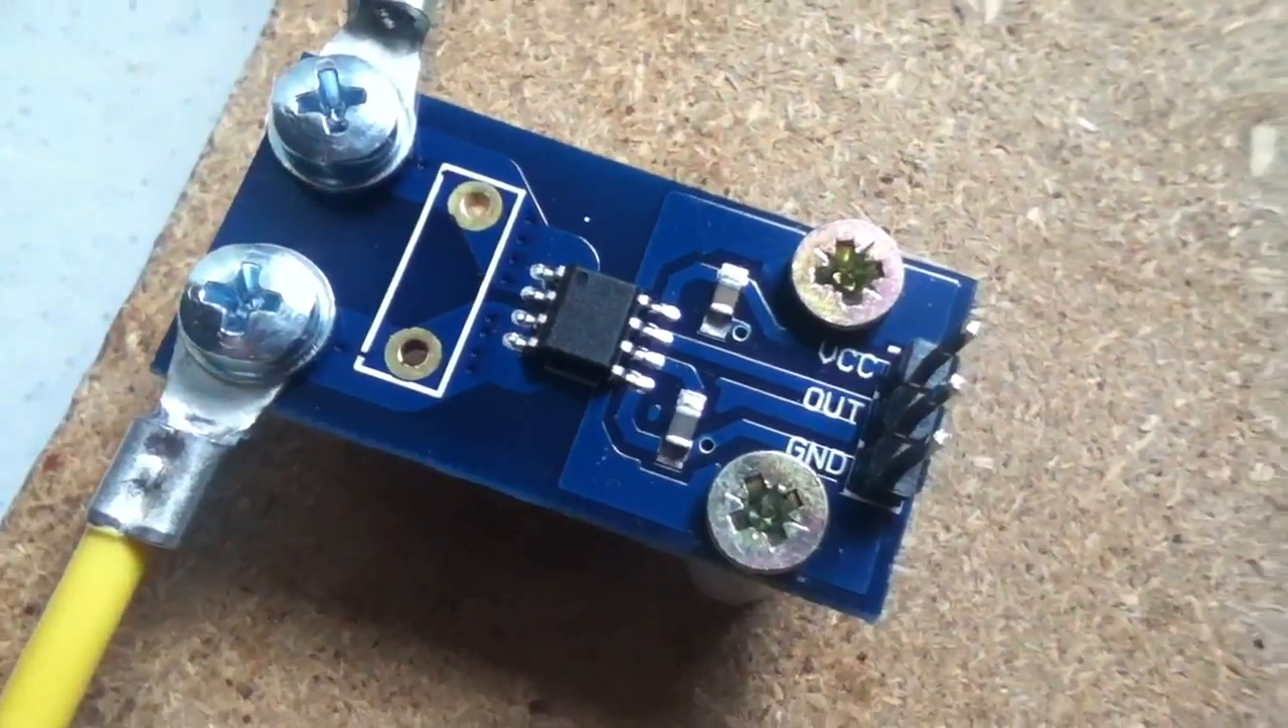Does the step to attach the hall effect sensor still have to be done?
No.